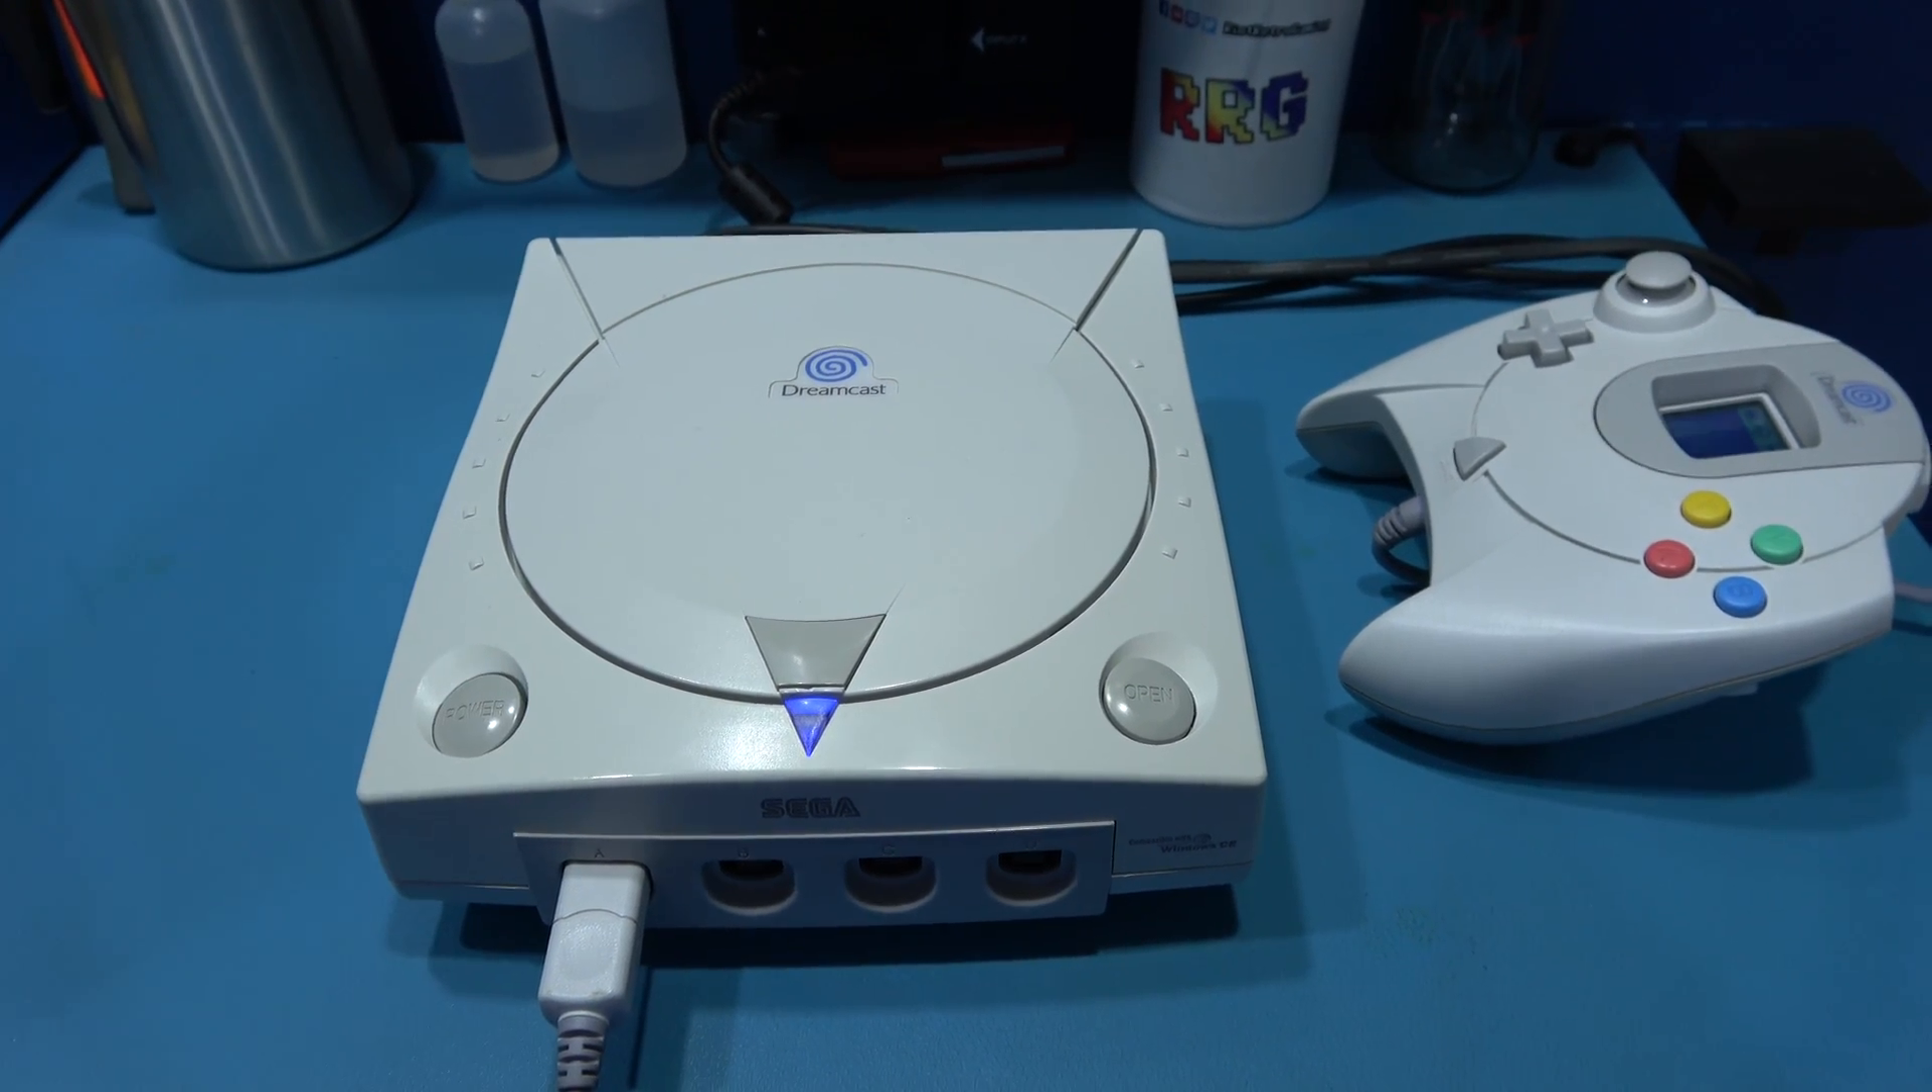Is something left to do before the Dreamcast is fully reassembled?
No.